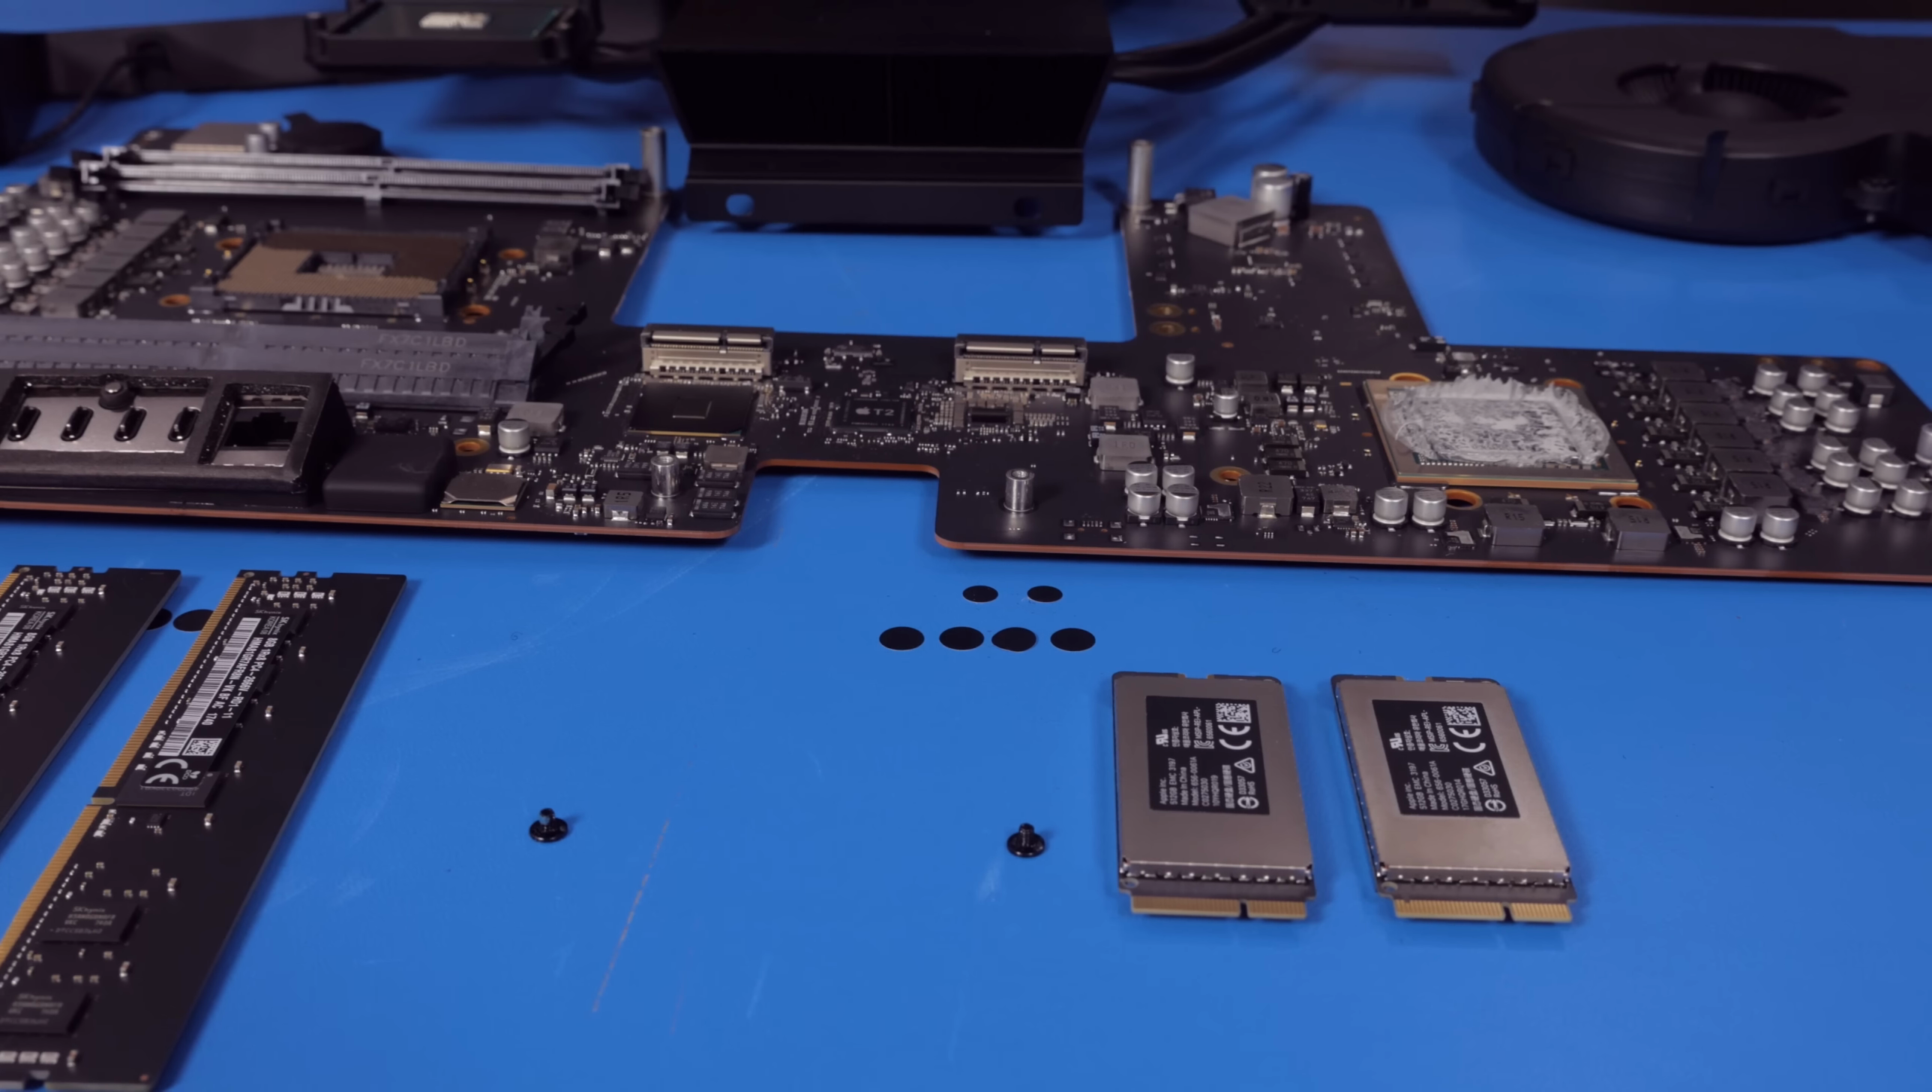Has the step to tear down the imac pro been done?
Yes.